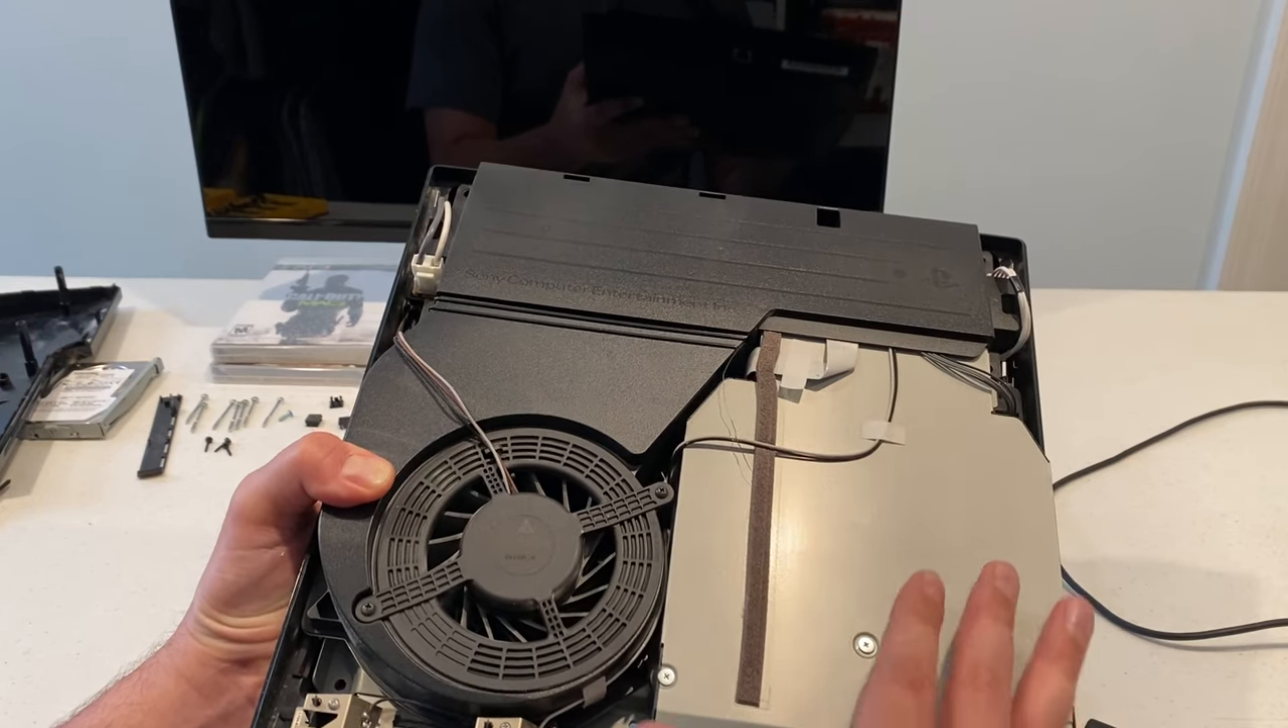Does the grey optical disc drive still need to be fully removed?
Yes.